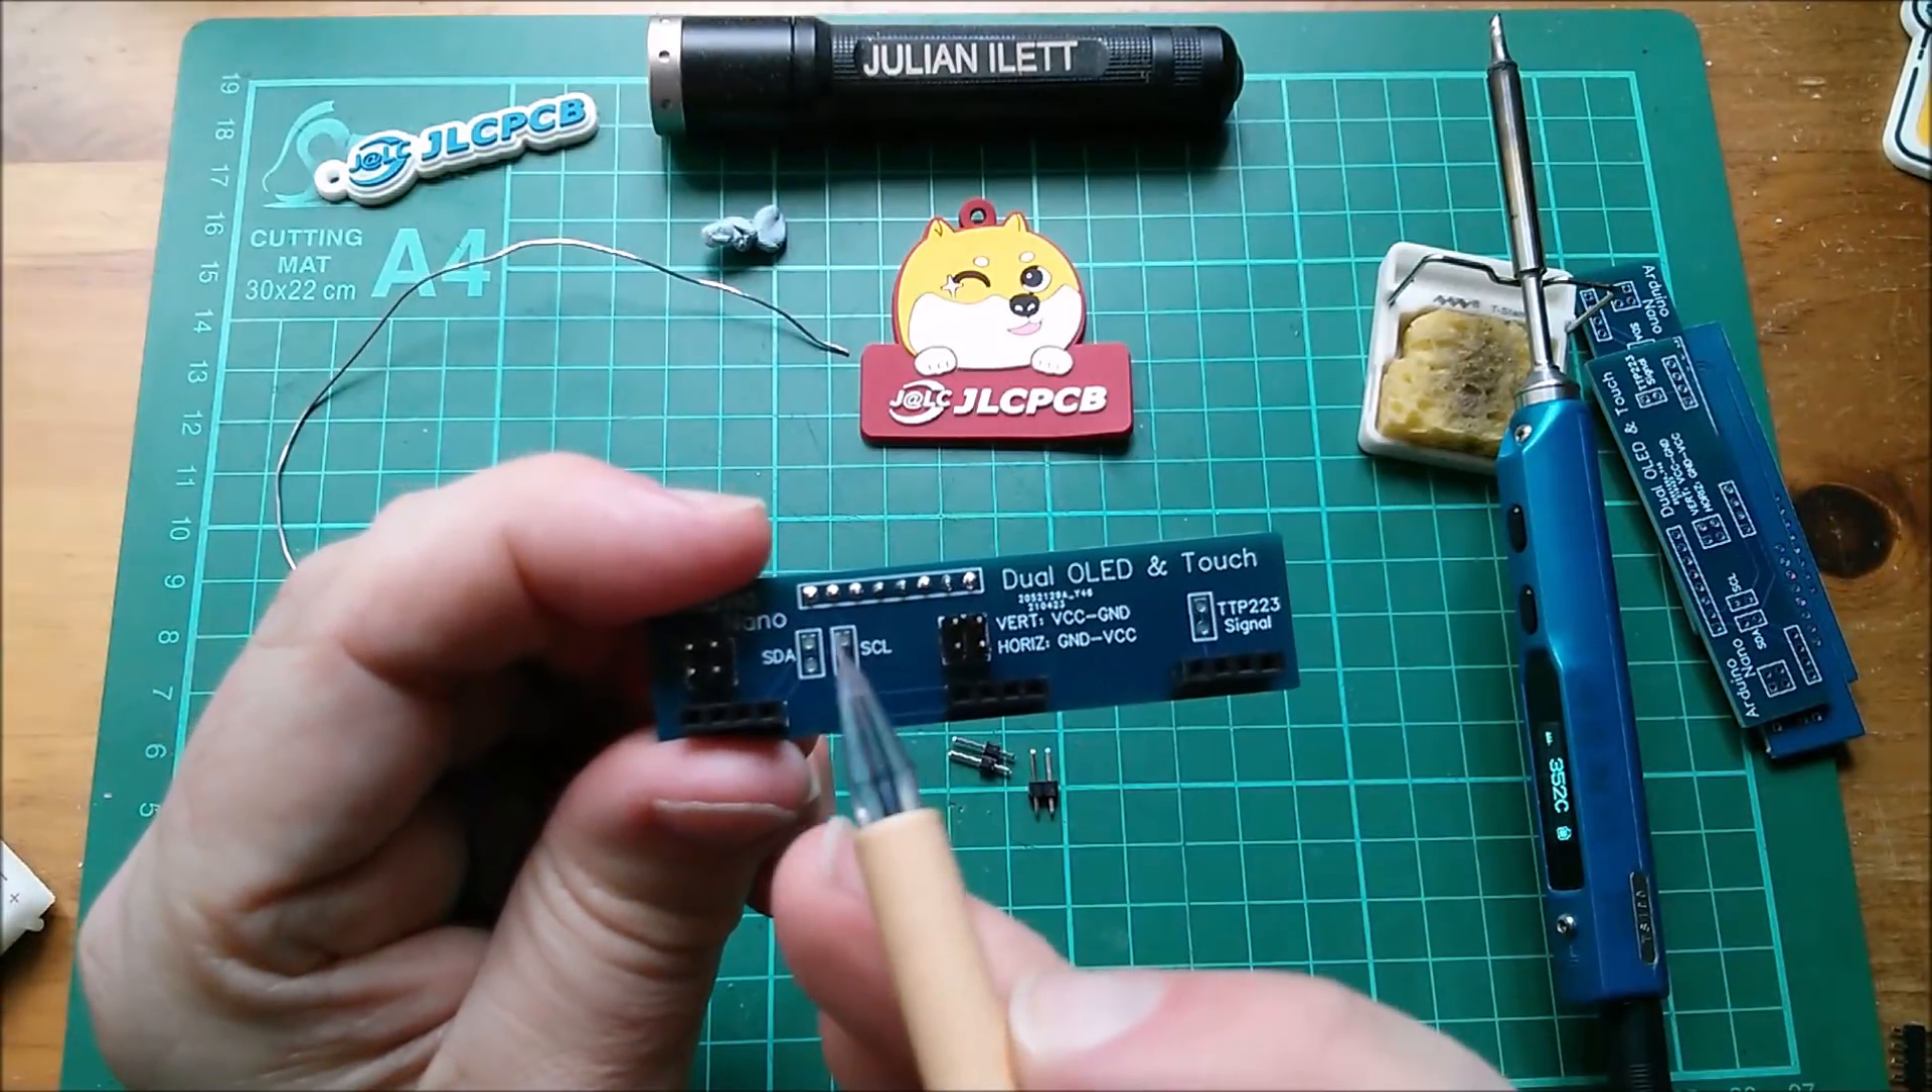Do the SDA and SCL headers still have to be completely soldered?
Yes.